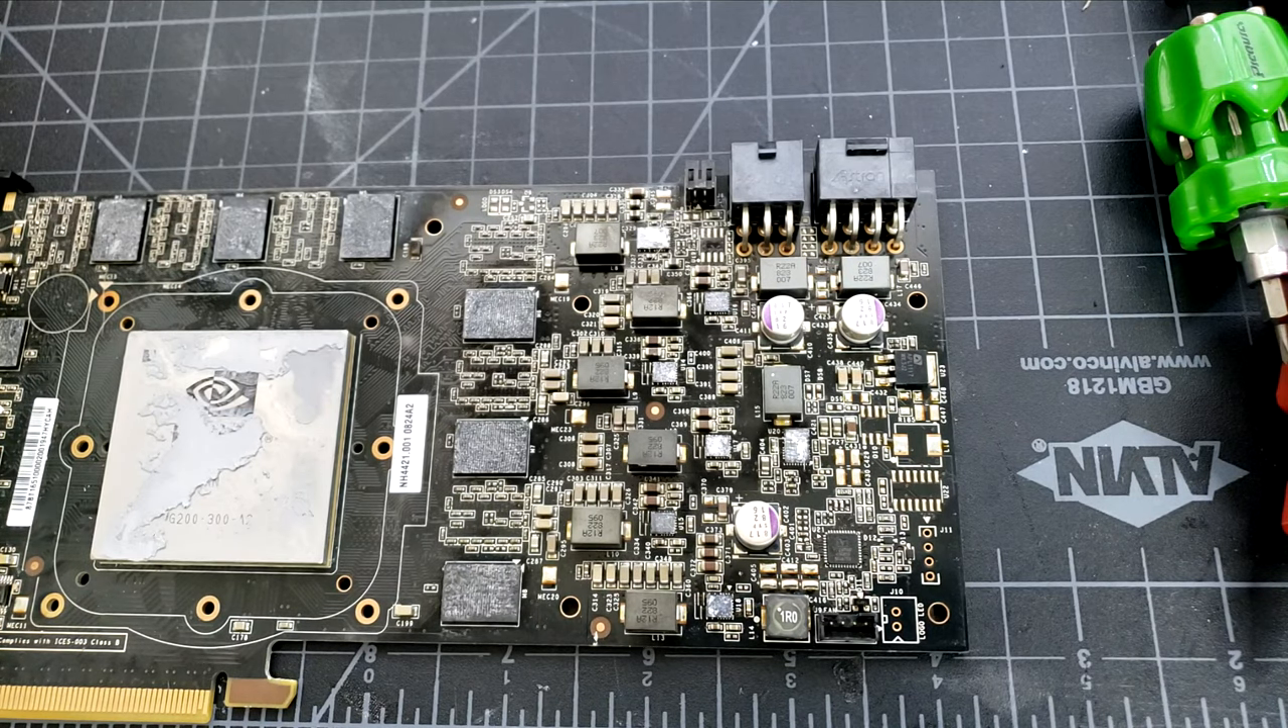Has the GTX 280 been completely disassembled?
Yes.